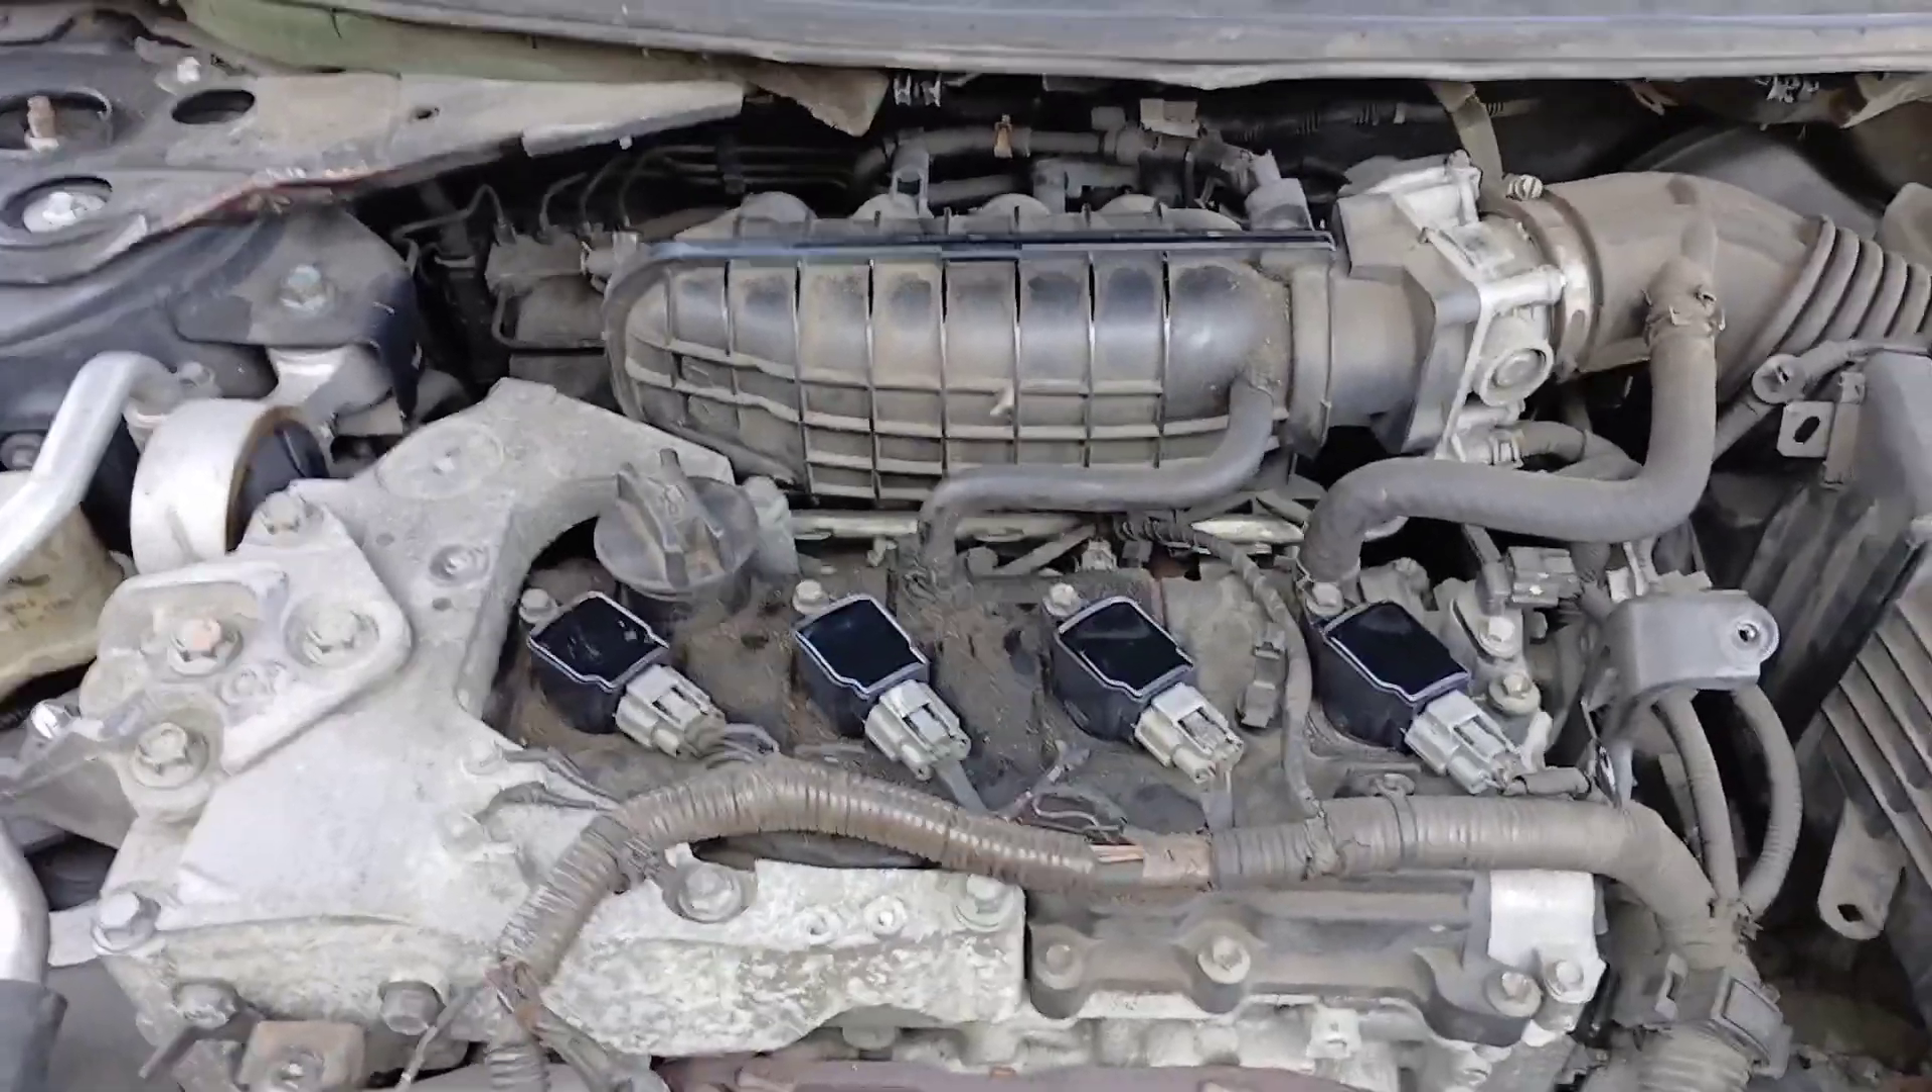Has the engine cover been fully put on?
No.